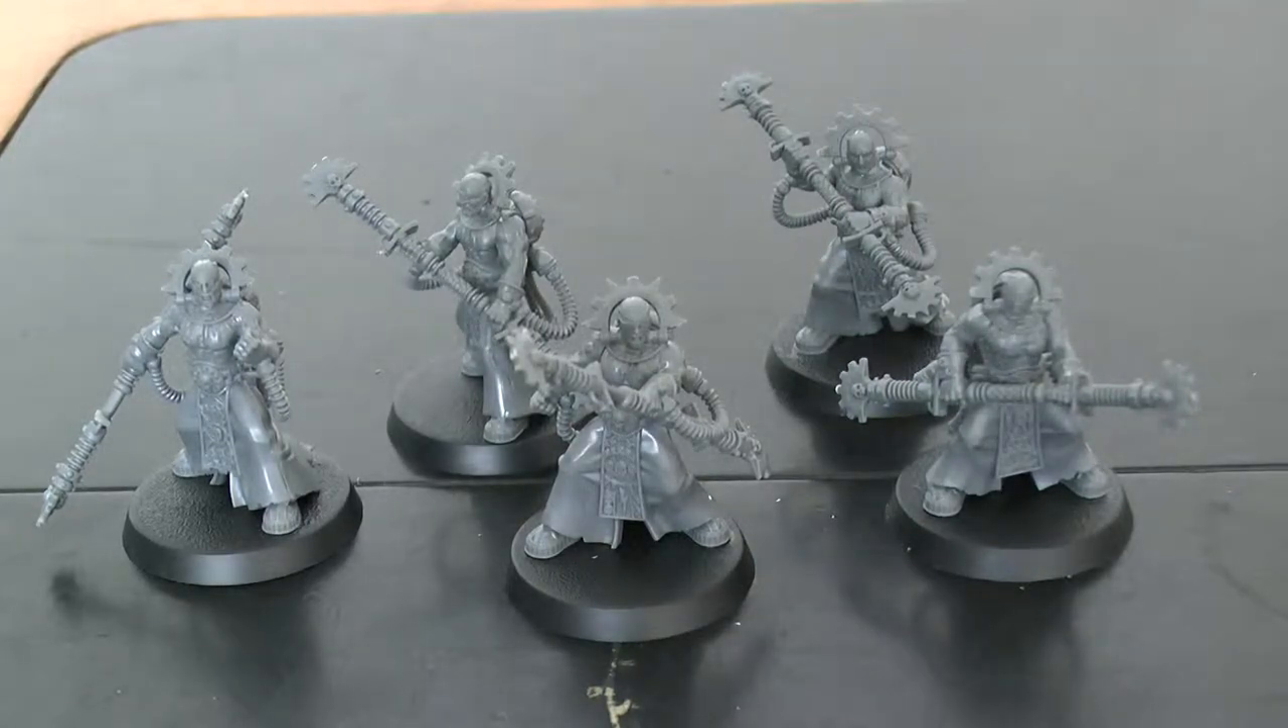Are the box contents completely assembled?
Yes.